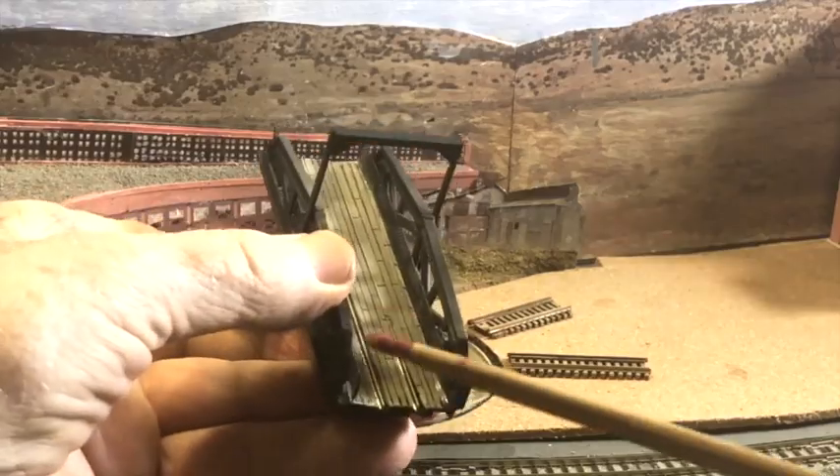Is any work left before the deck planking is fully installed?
No.